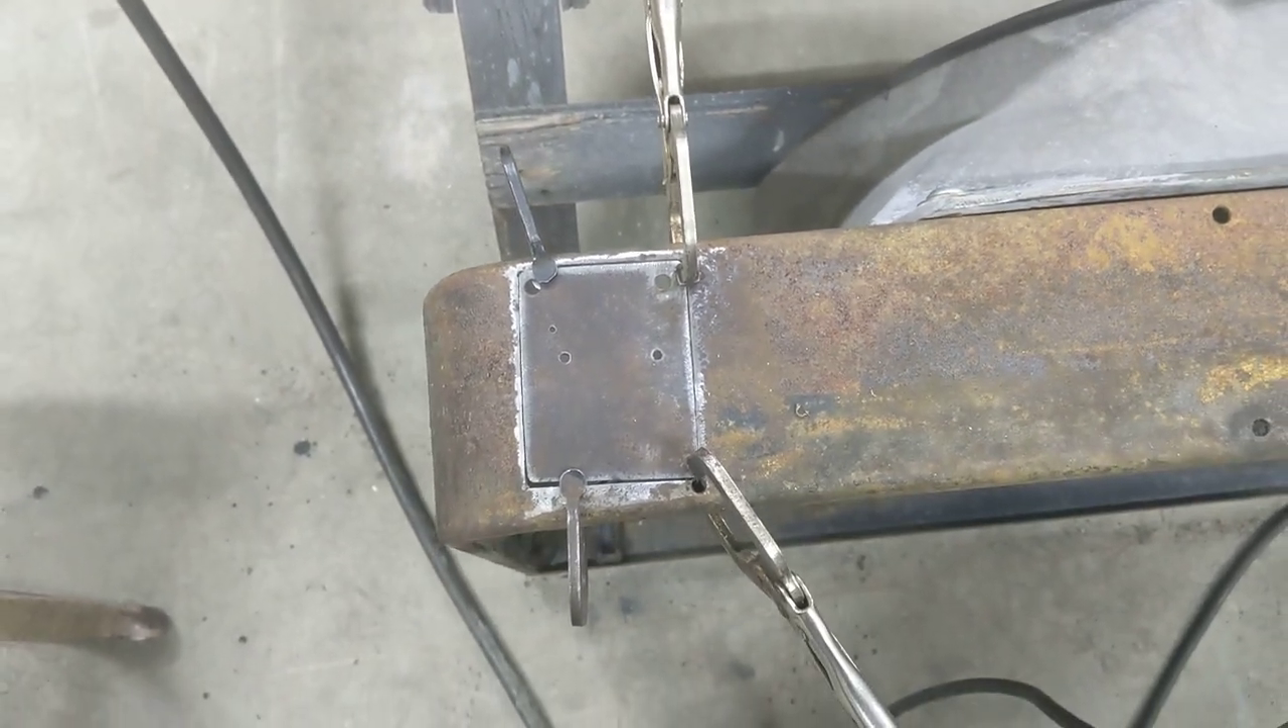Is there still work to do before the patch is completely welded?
Yes.